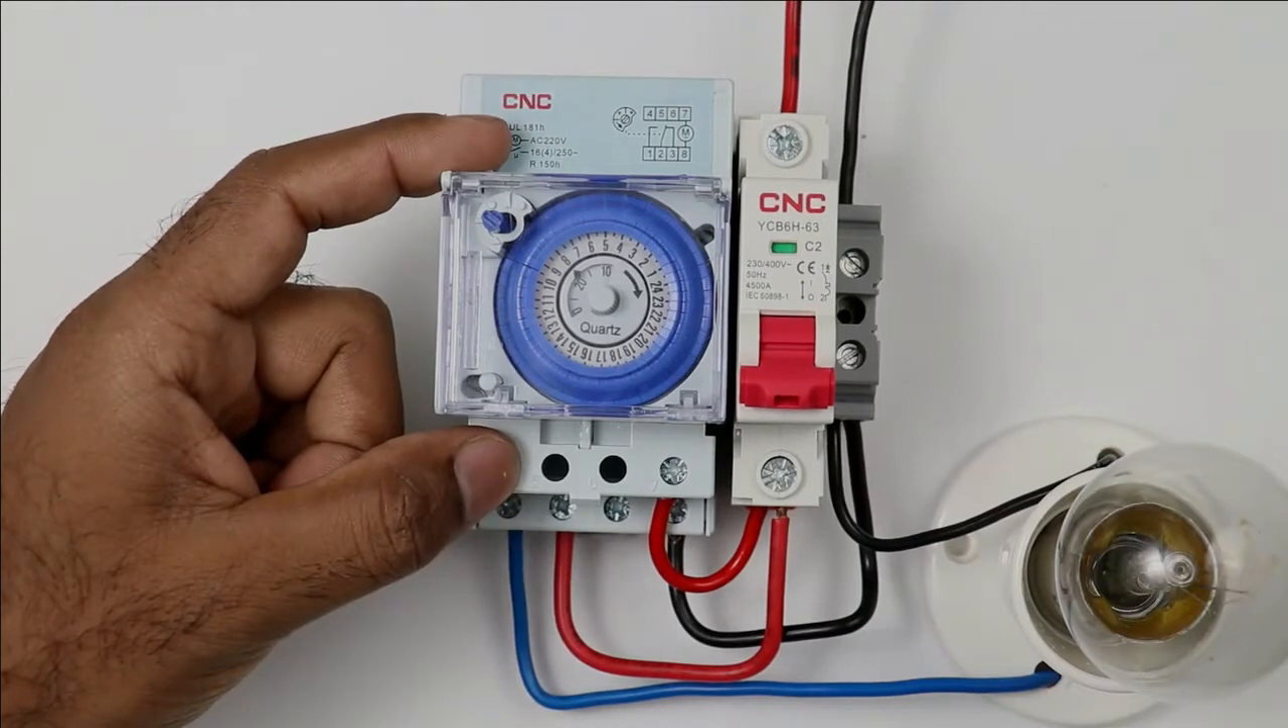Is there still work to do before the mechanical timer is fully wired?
No.